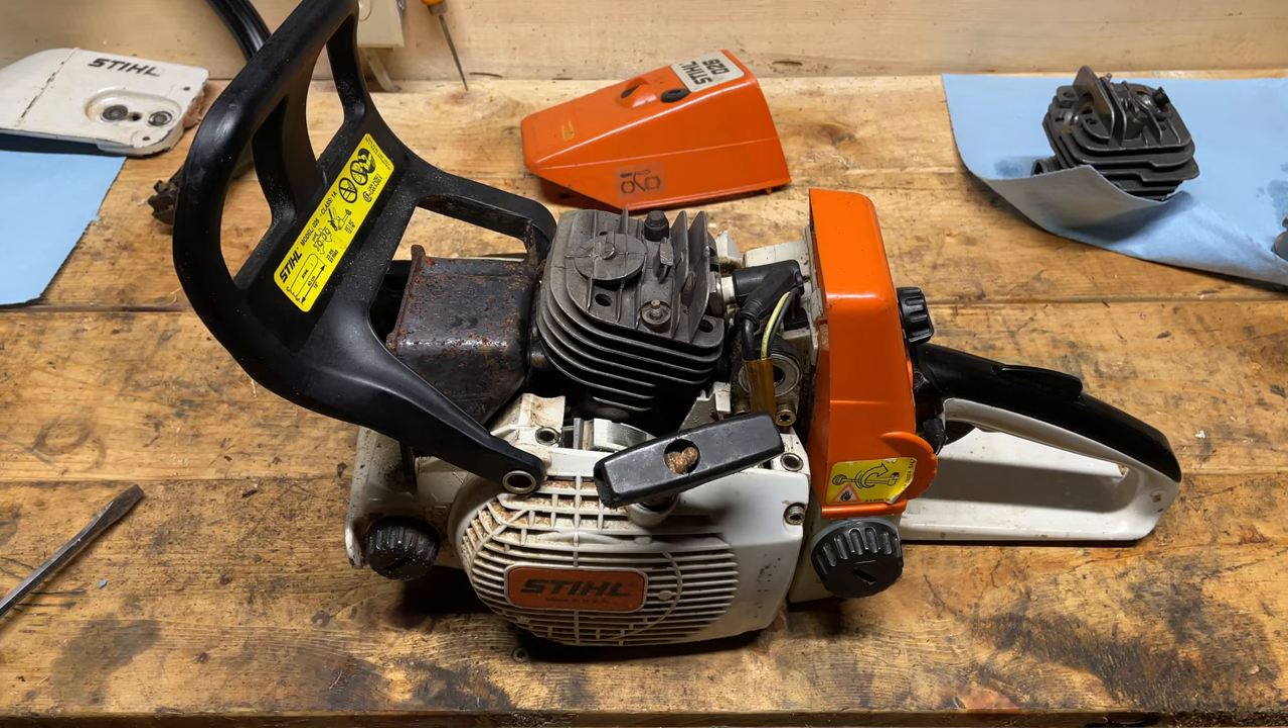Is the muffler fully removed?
No.